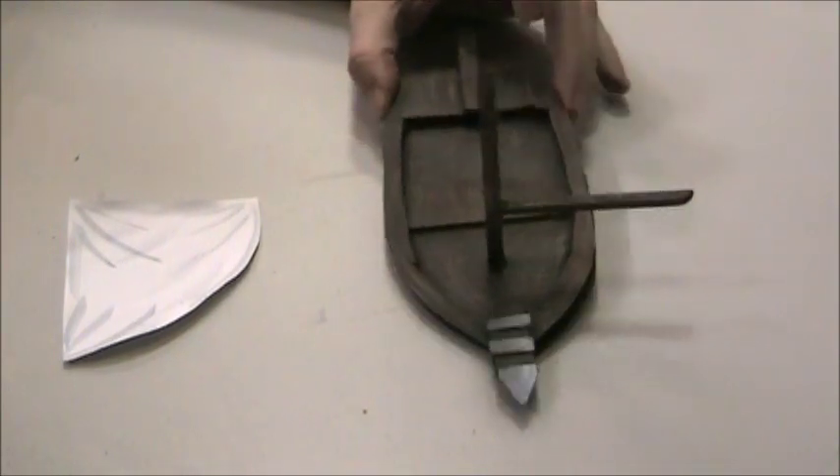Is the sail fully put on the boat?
No.